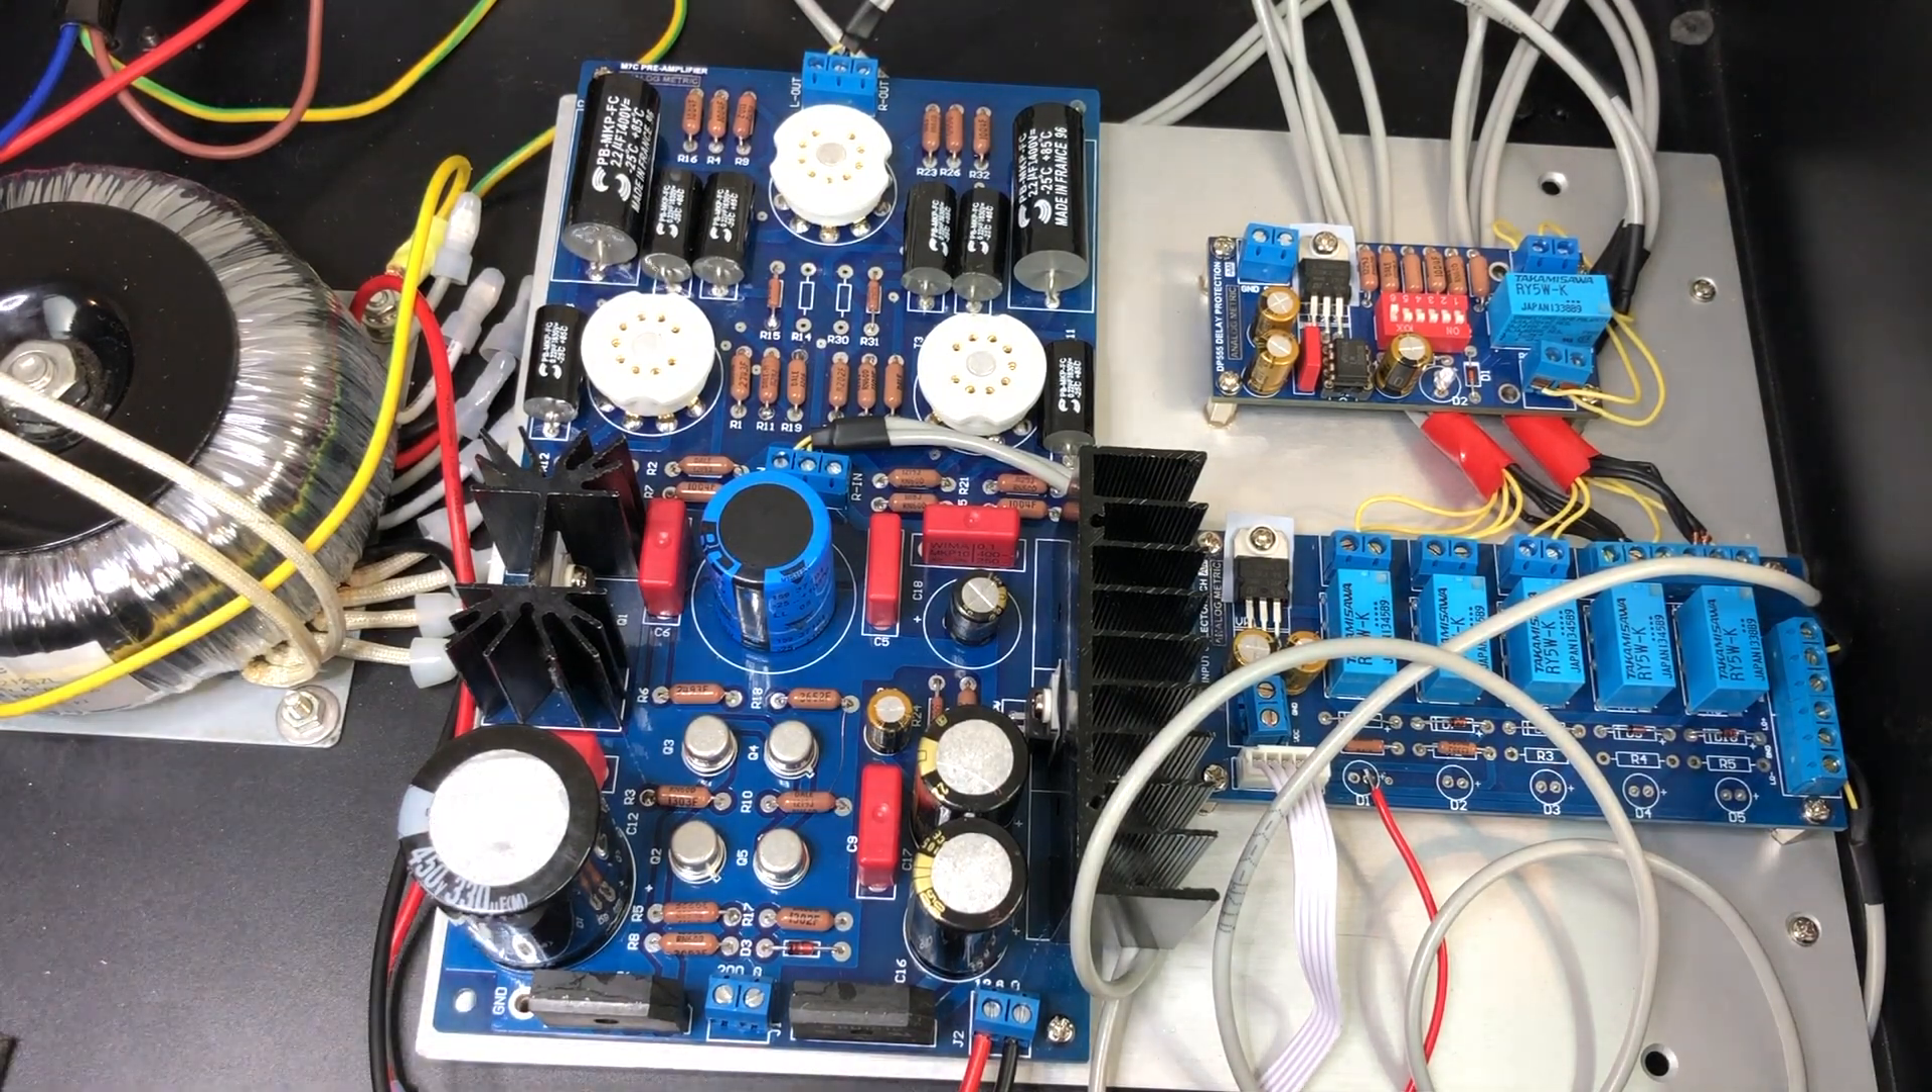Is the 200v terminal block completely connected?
No.